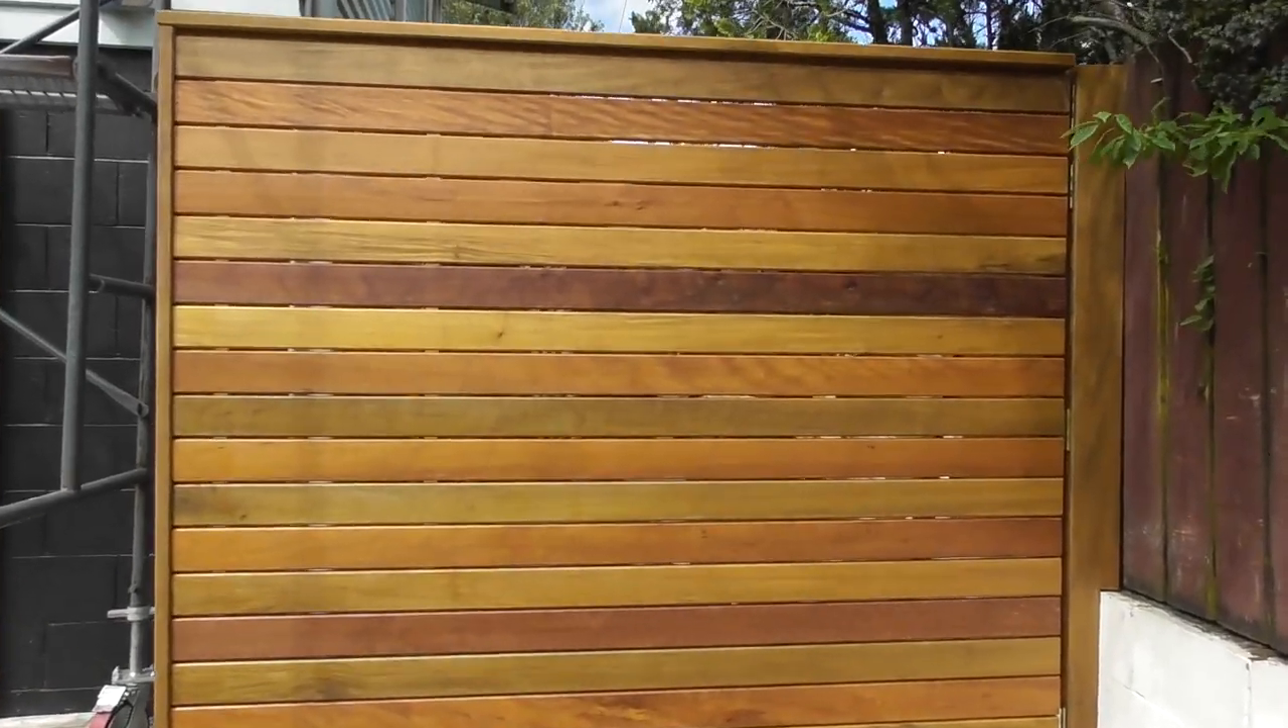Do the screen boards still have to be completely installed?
No.